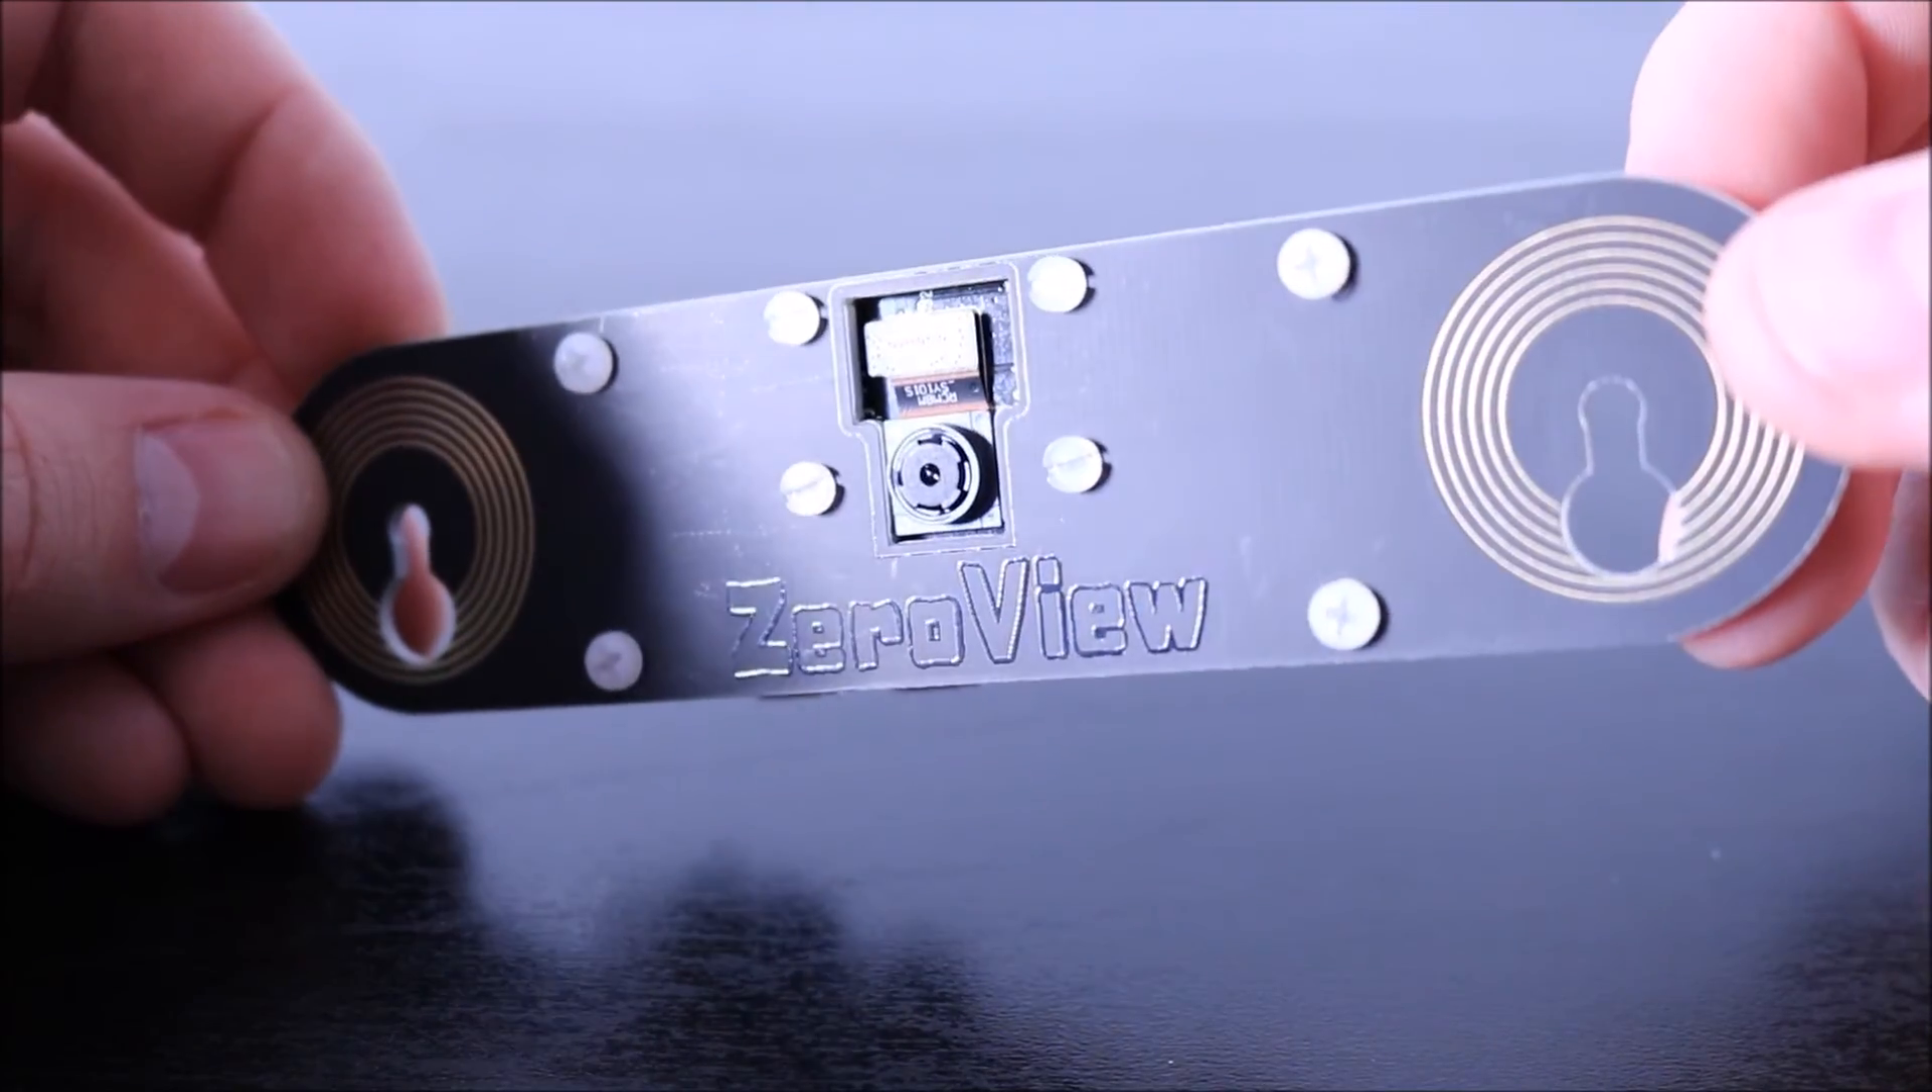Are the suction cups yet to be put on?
Yes.